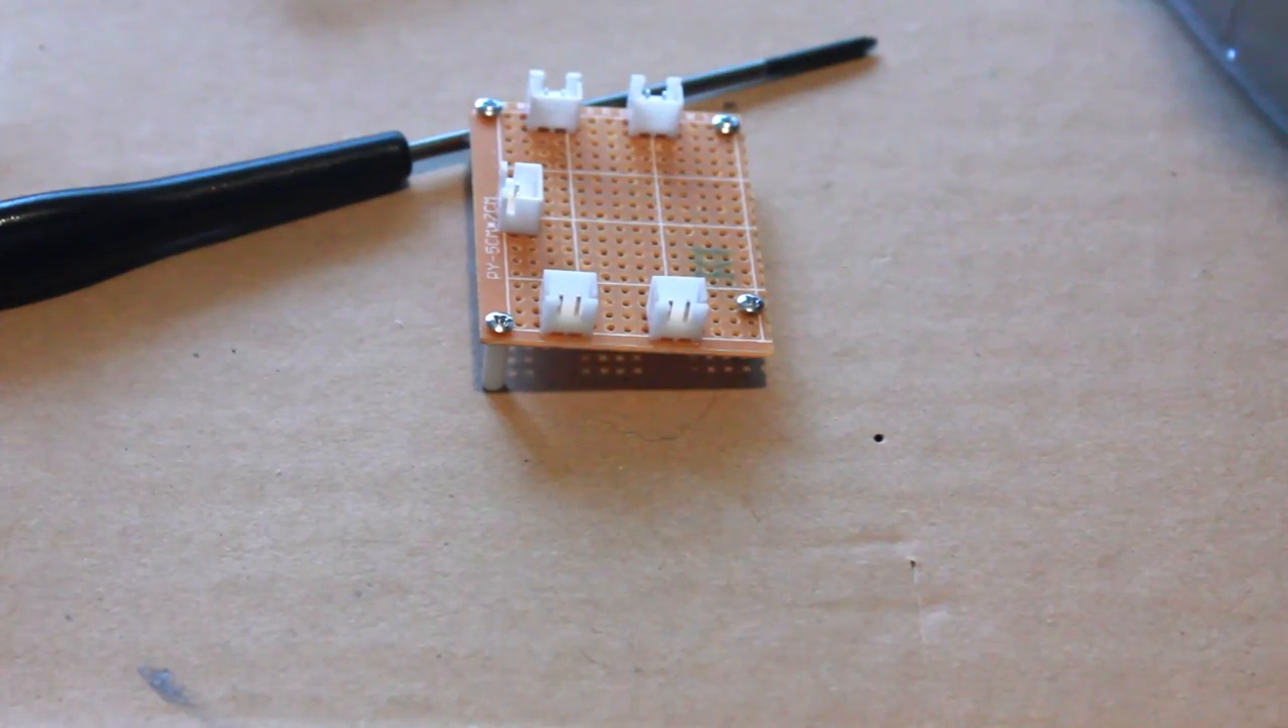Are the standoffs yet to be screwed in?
No.